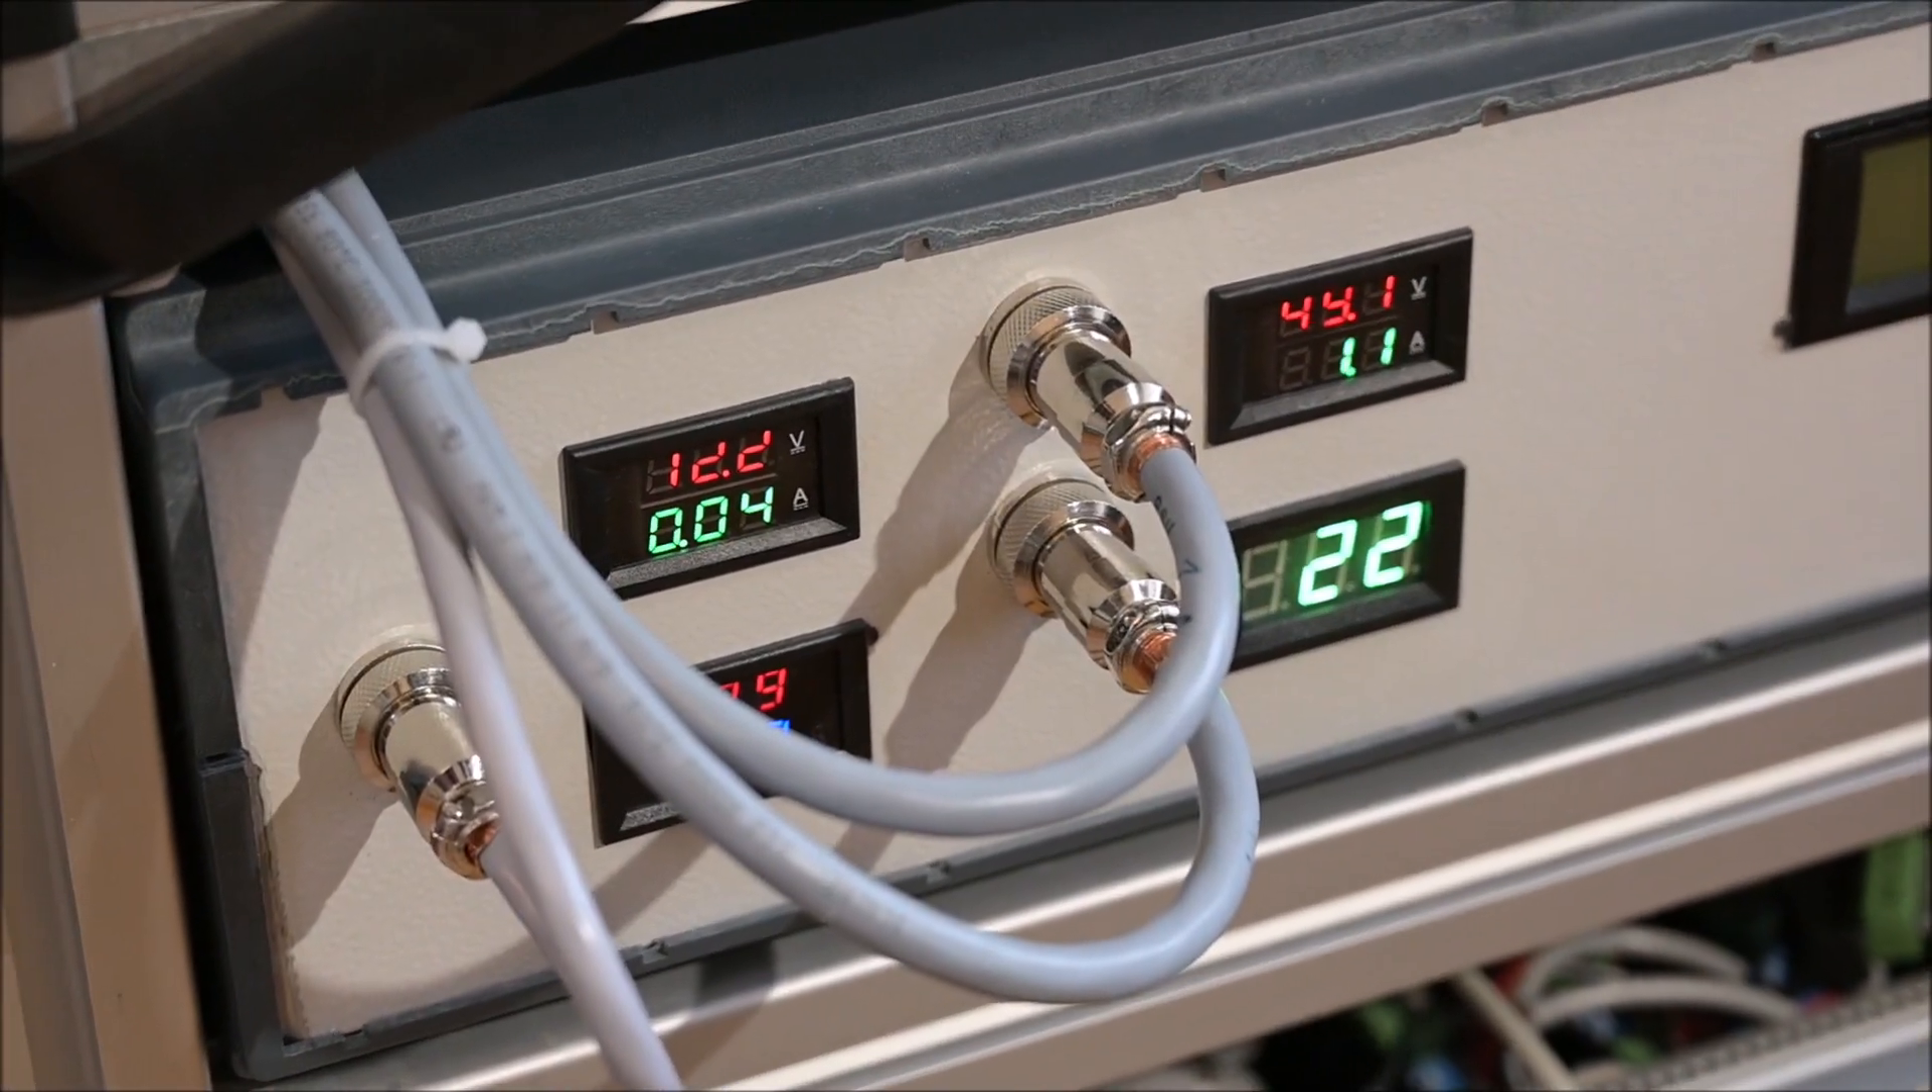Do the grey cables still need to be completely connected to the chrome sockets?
No.